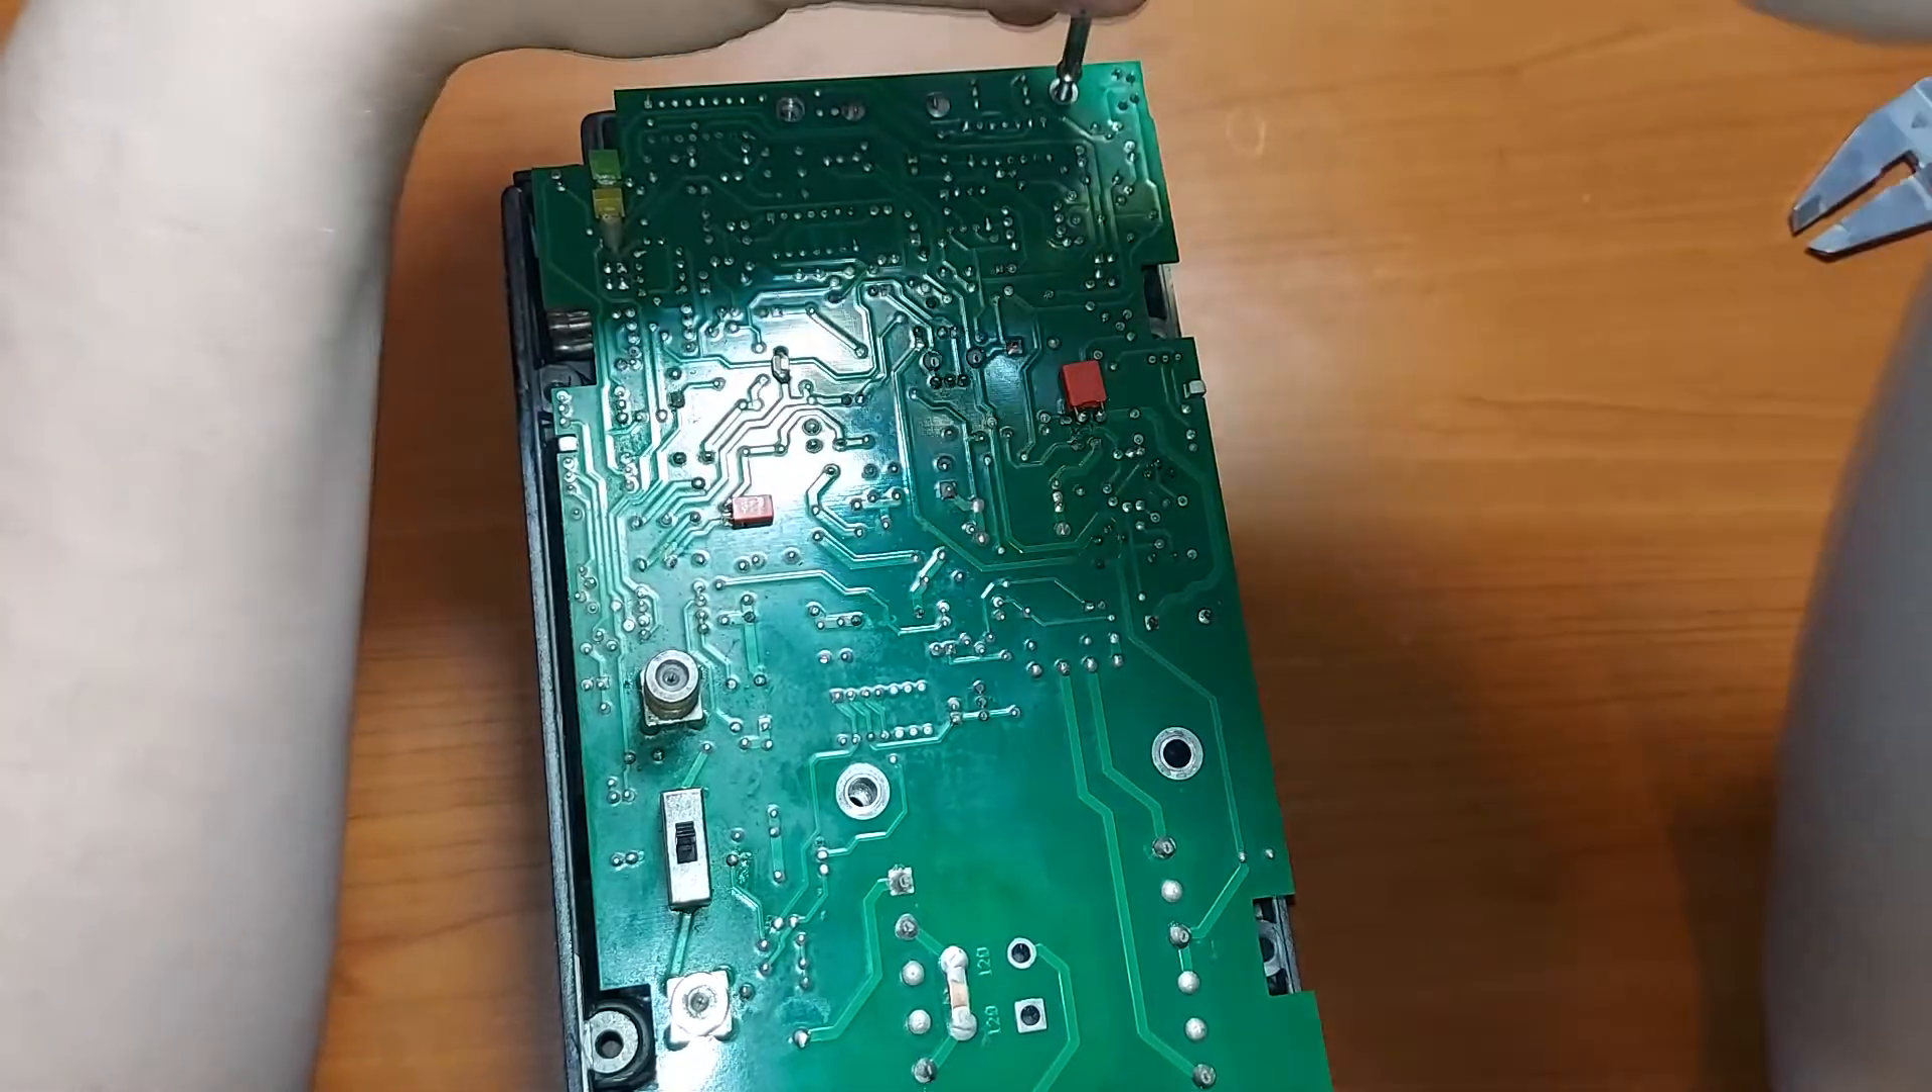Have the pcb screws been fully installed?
No.